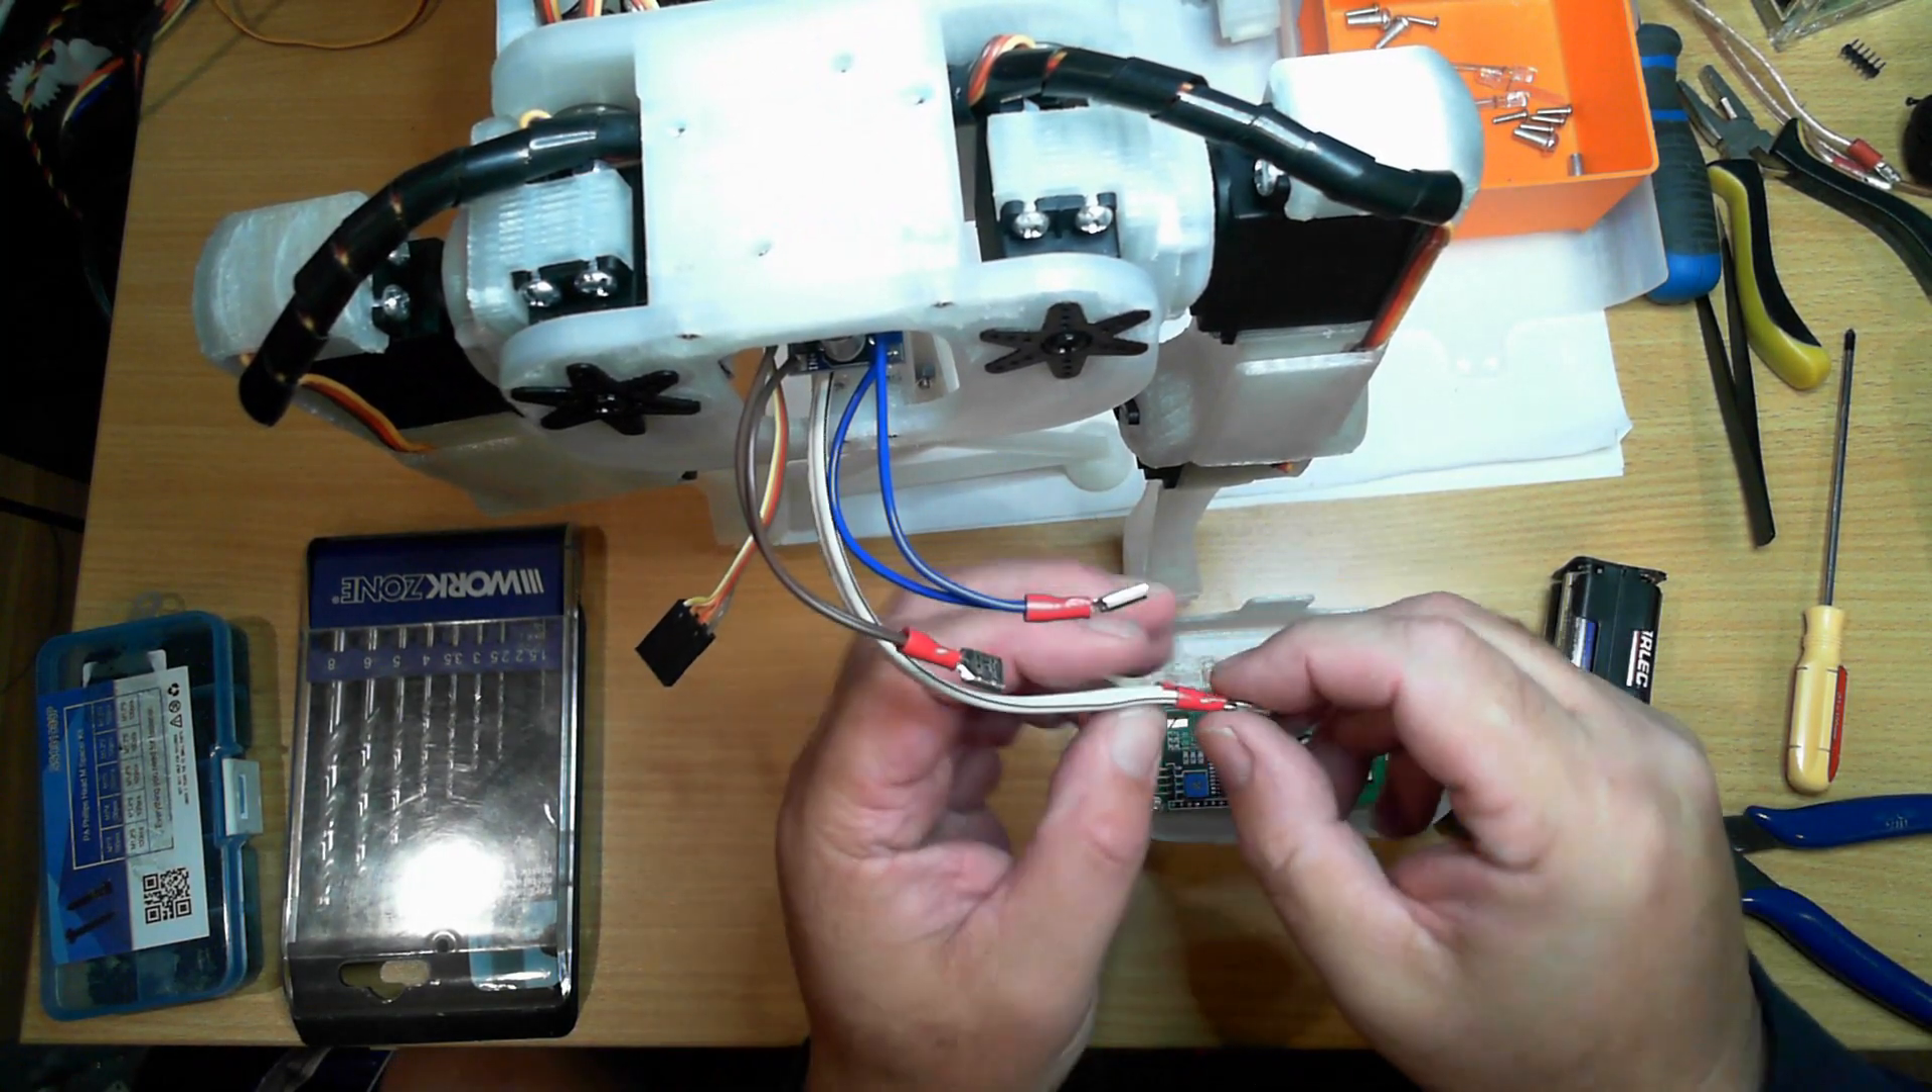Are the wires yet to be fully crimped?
No.